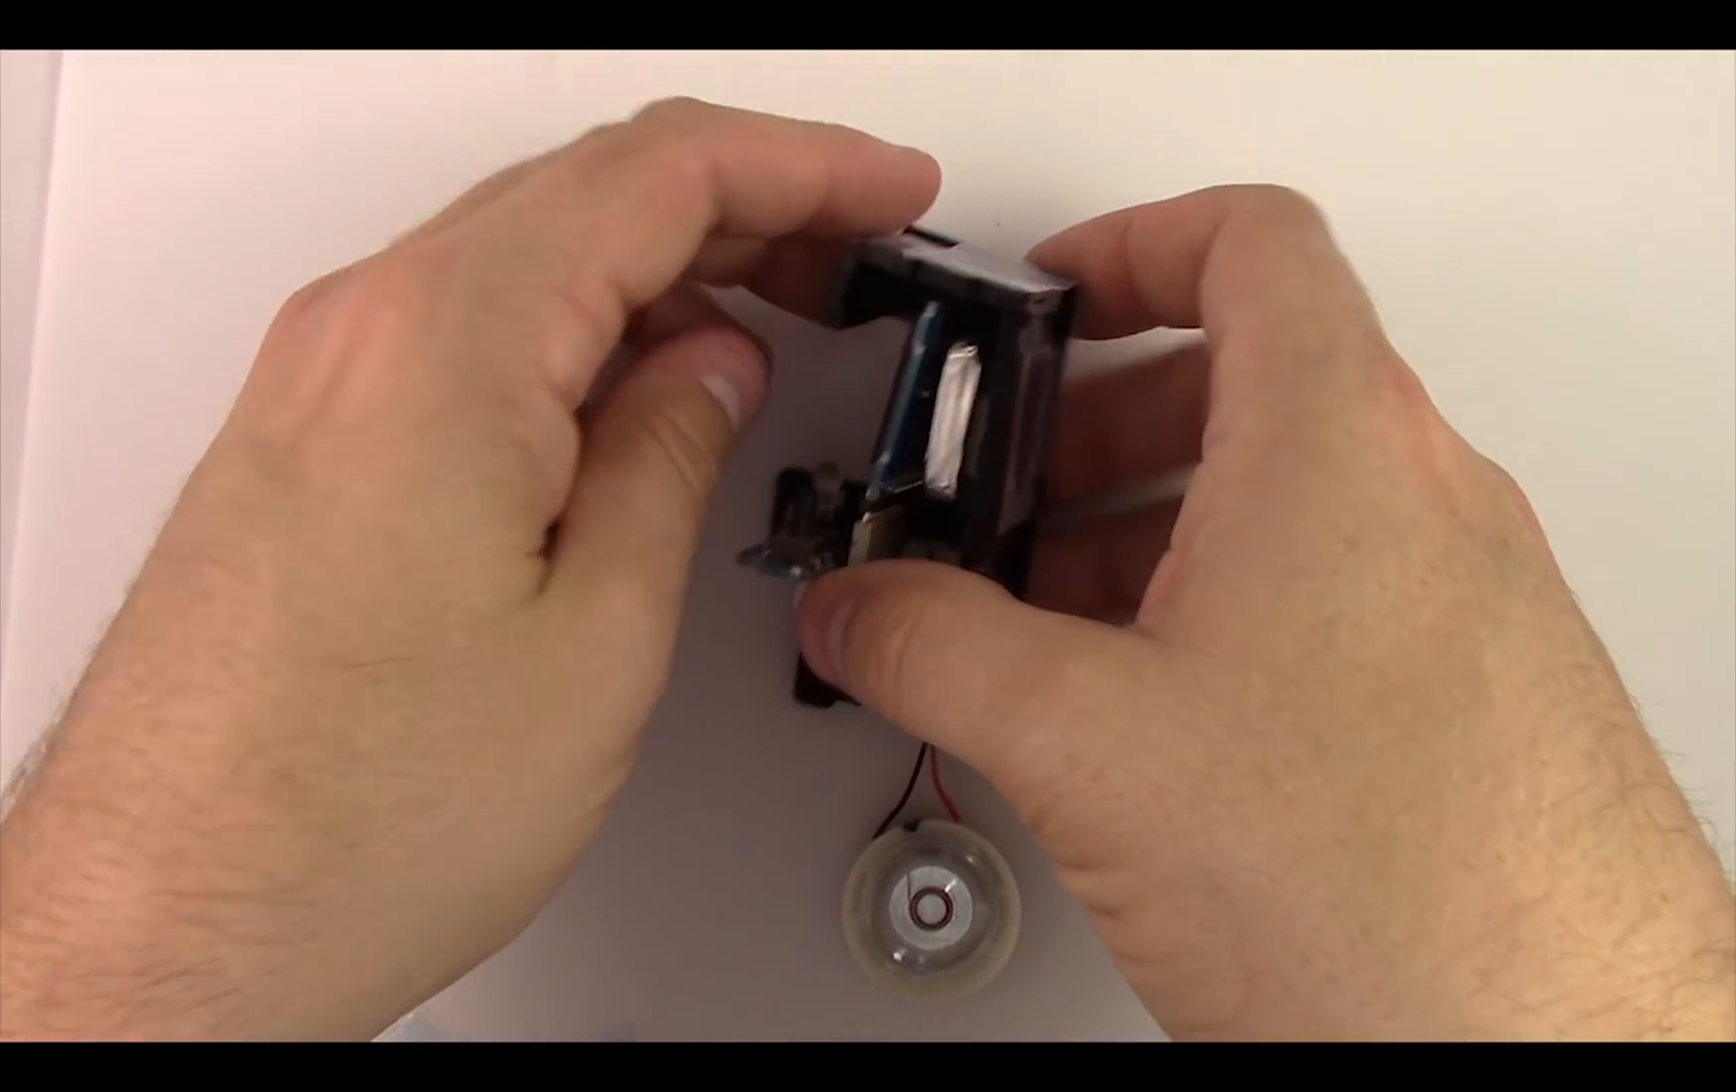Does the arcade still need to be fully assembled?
Yes.